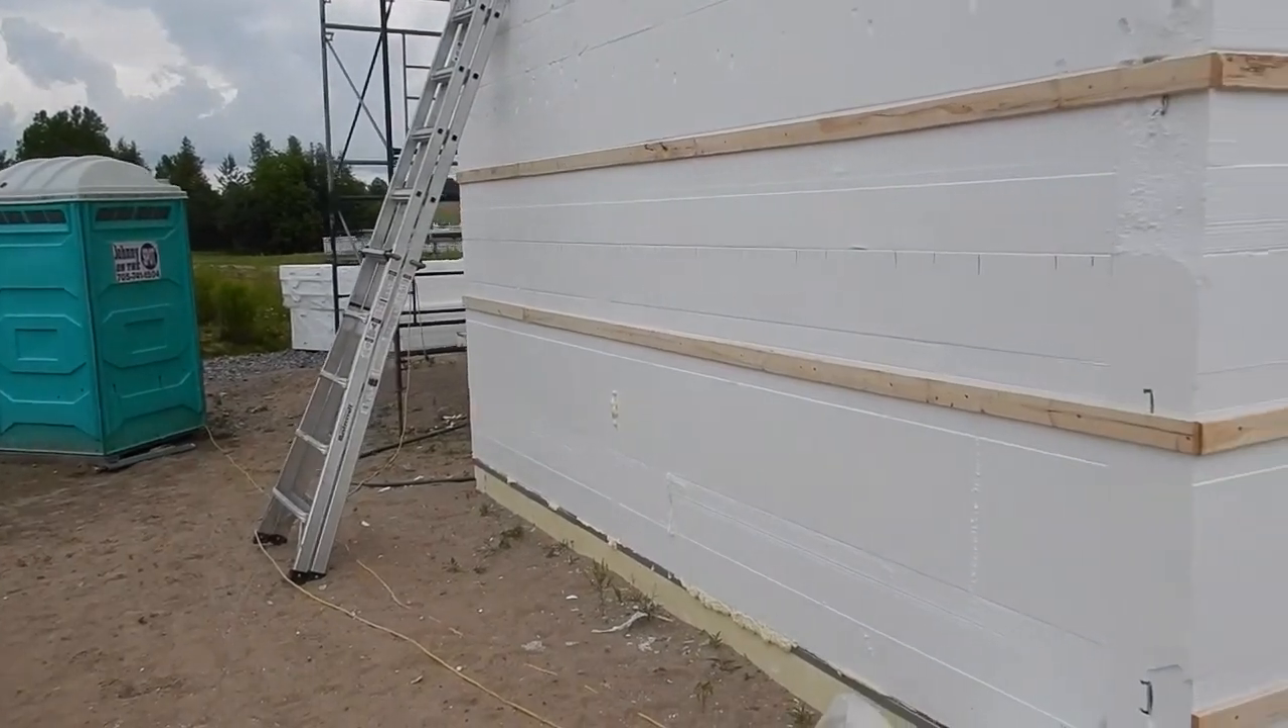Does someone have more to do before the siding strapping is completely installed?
Yes.